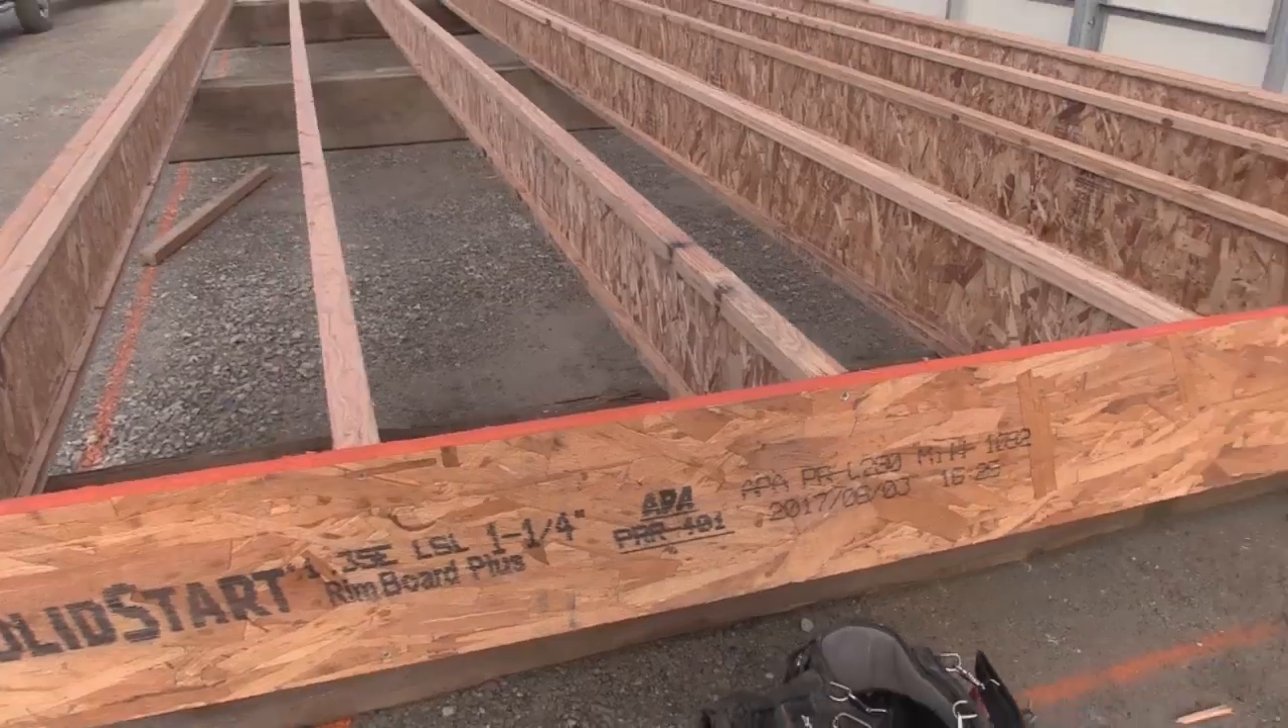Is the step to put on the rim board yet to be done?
No.